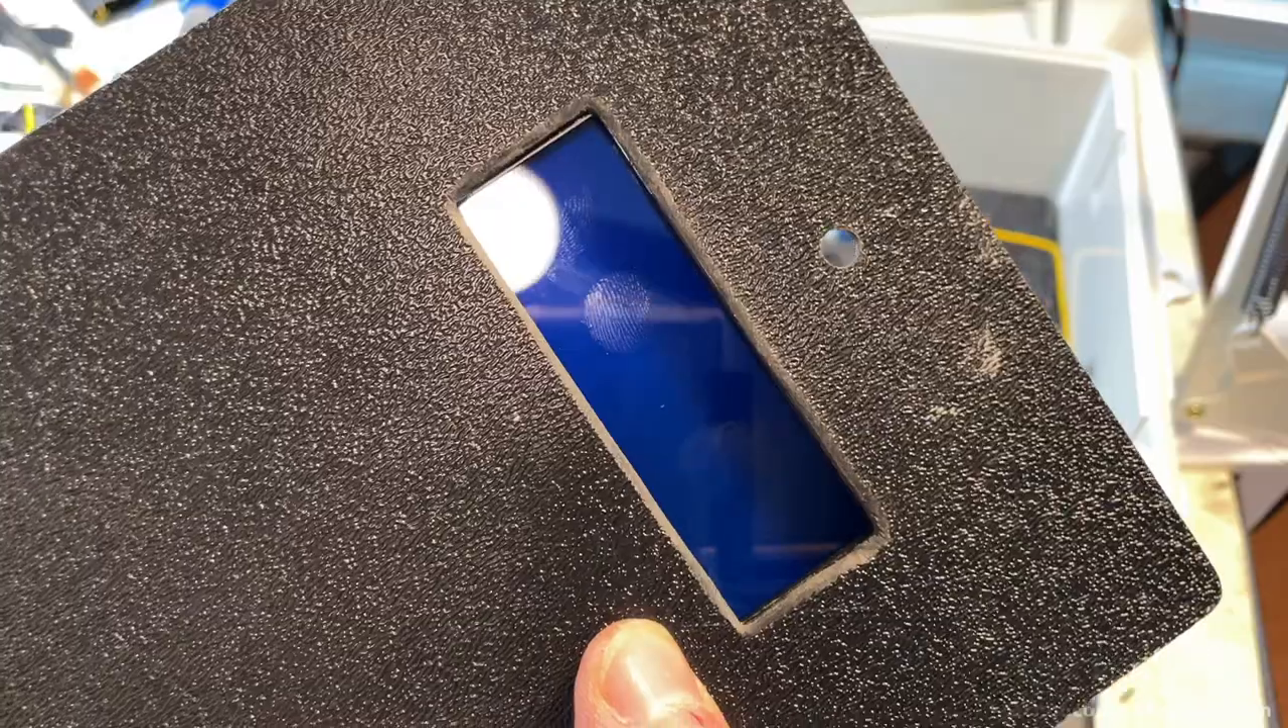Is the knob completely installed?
No.